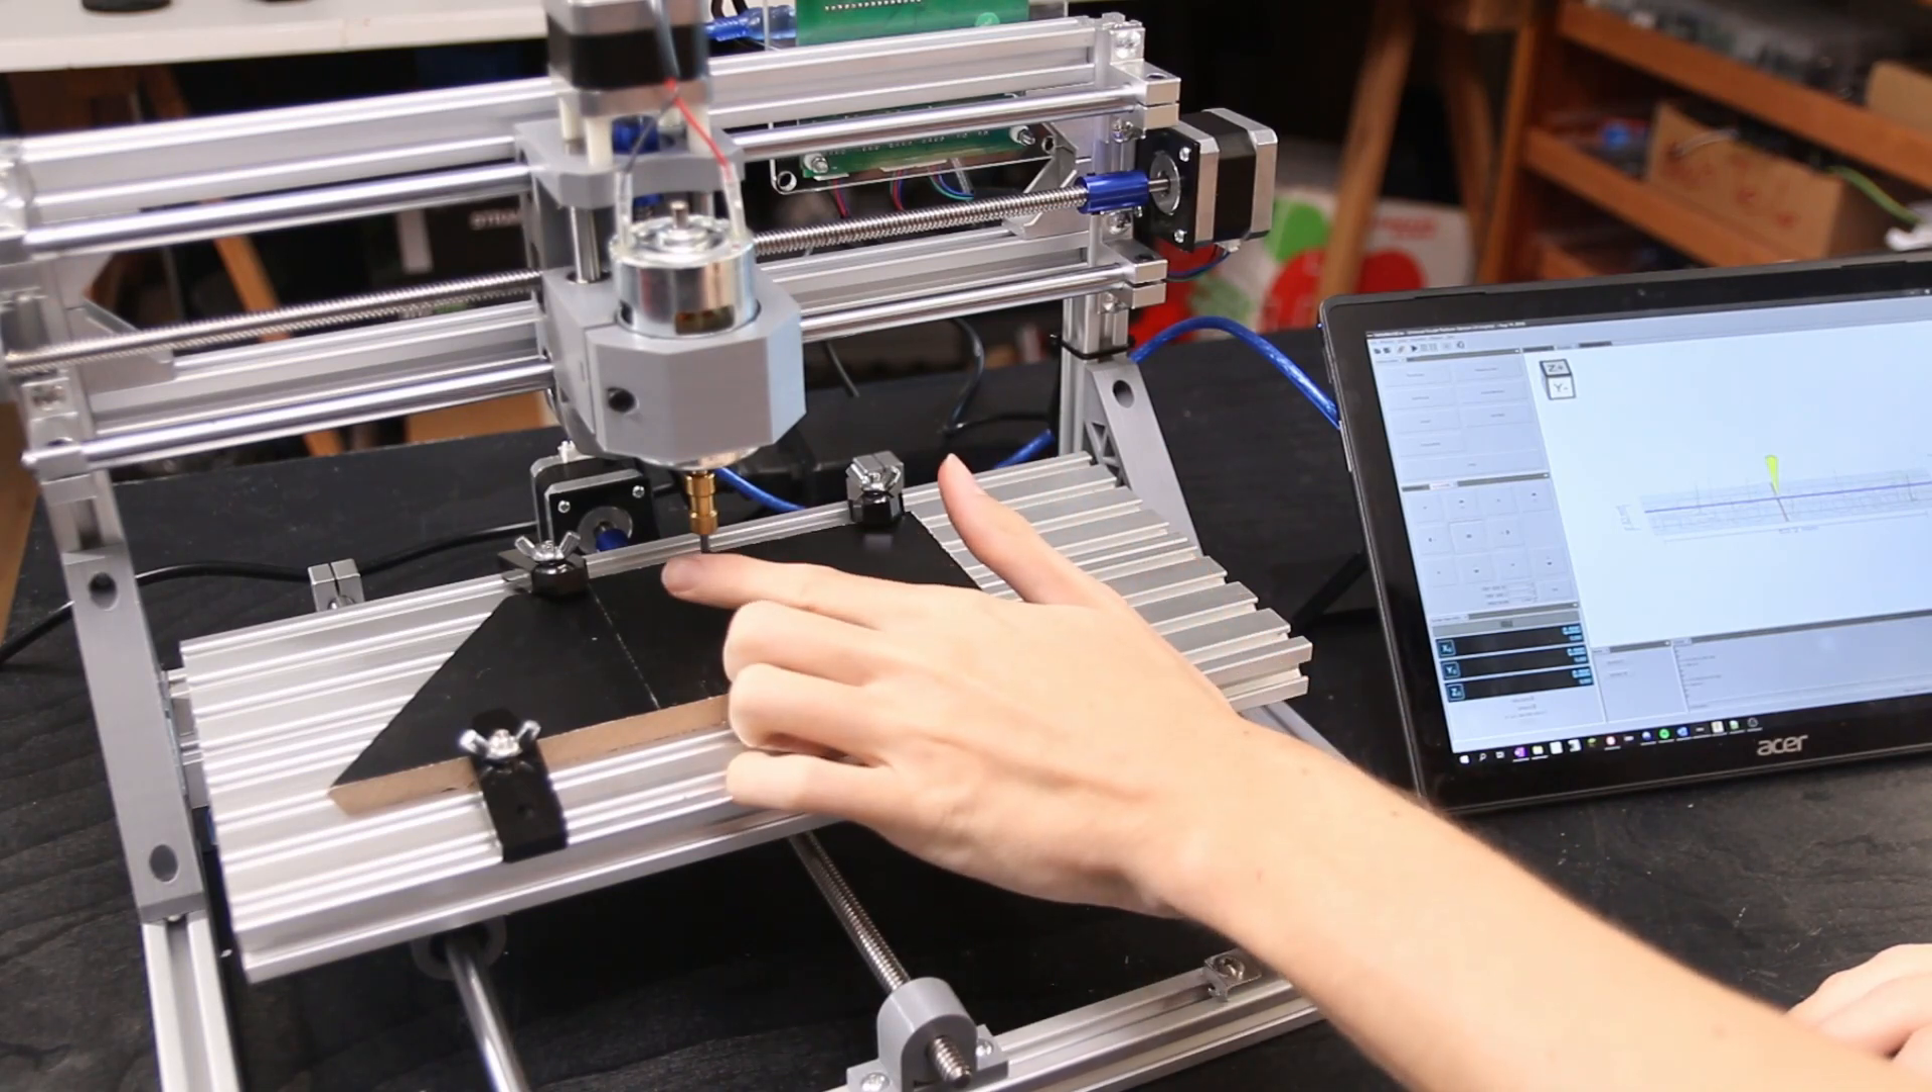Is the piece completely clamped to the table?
Yes.